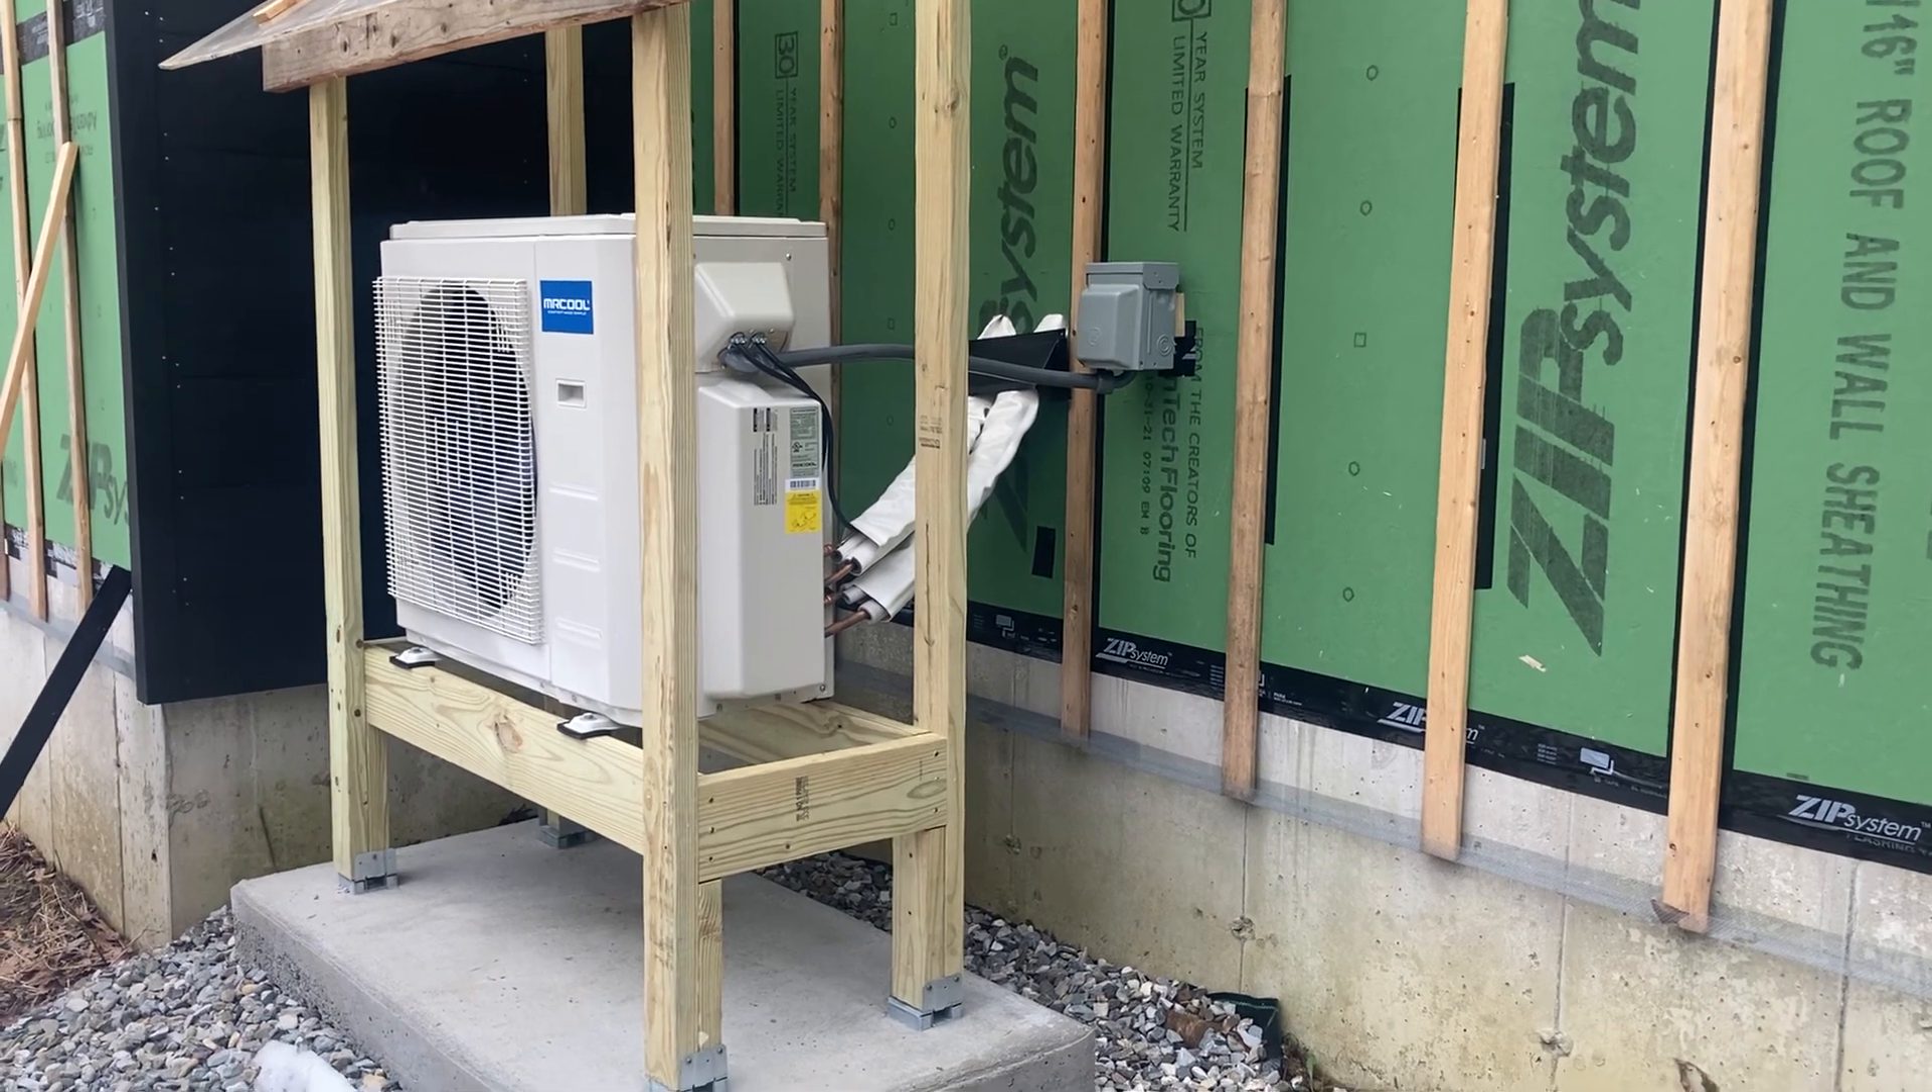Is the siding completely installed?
No.